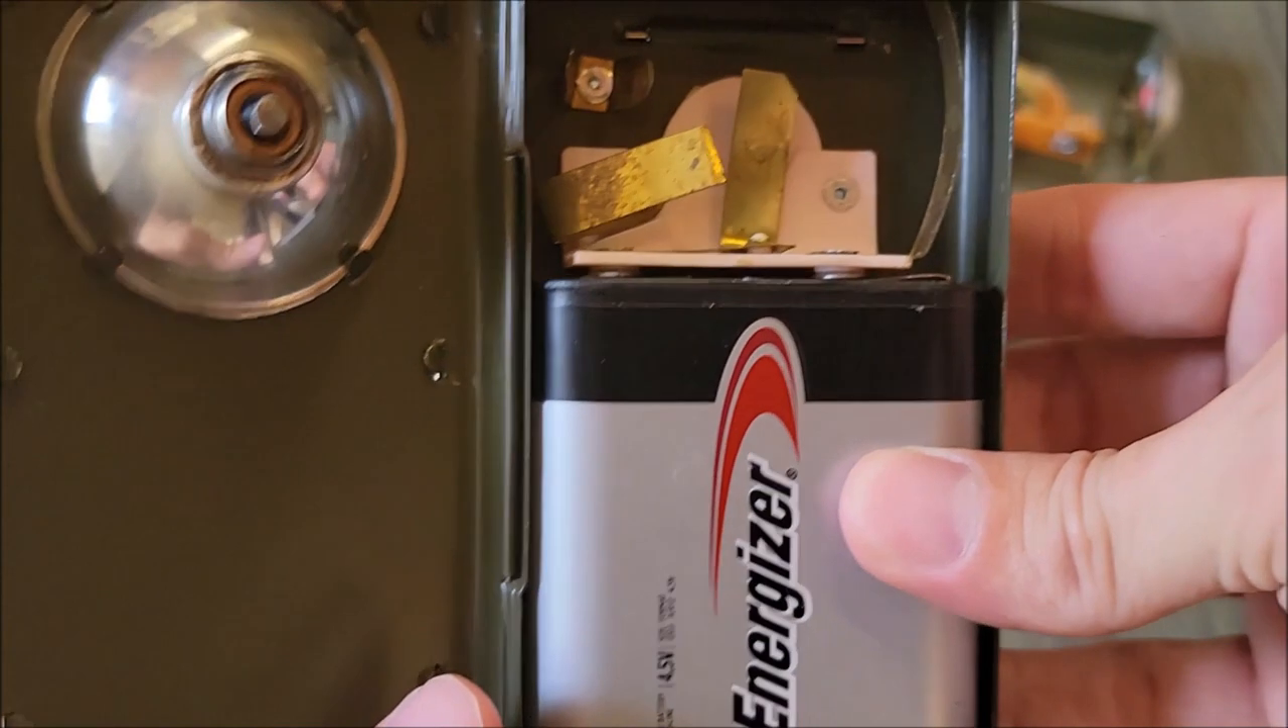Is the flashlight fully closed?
No.